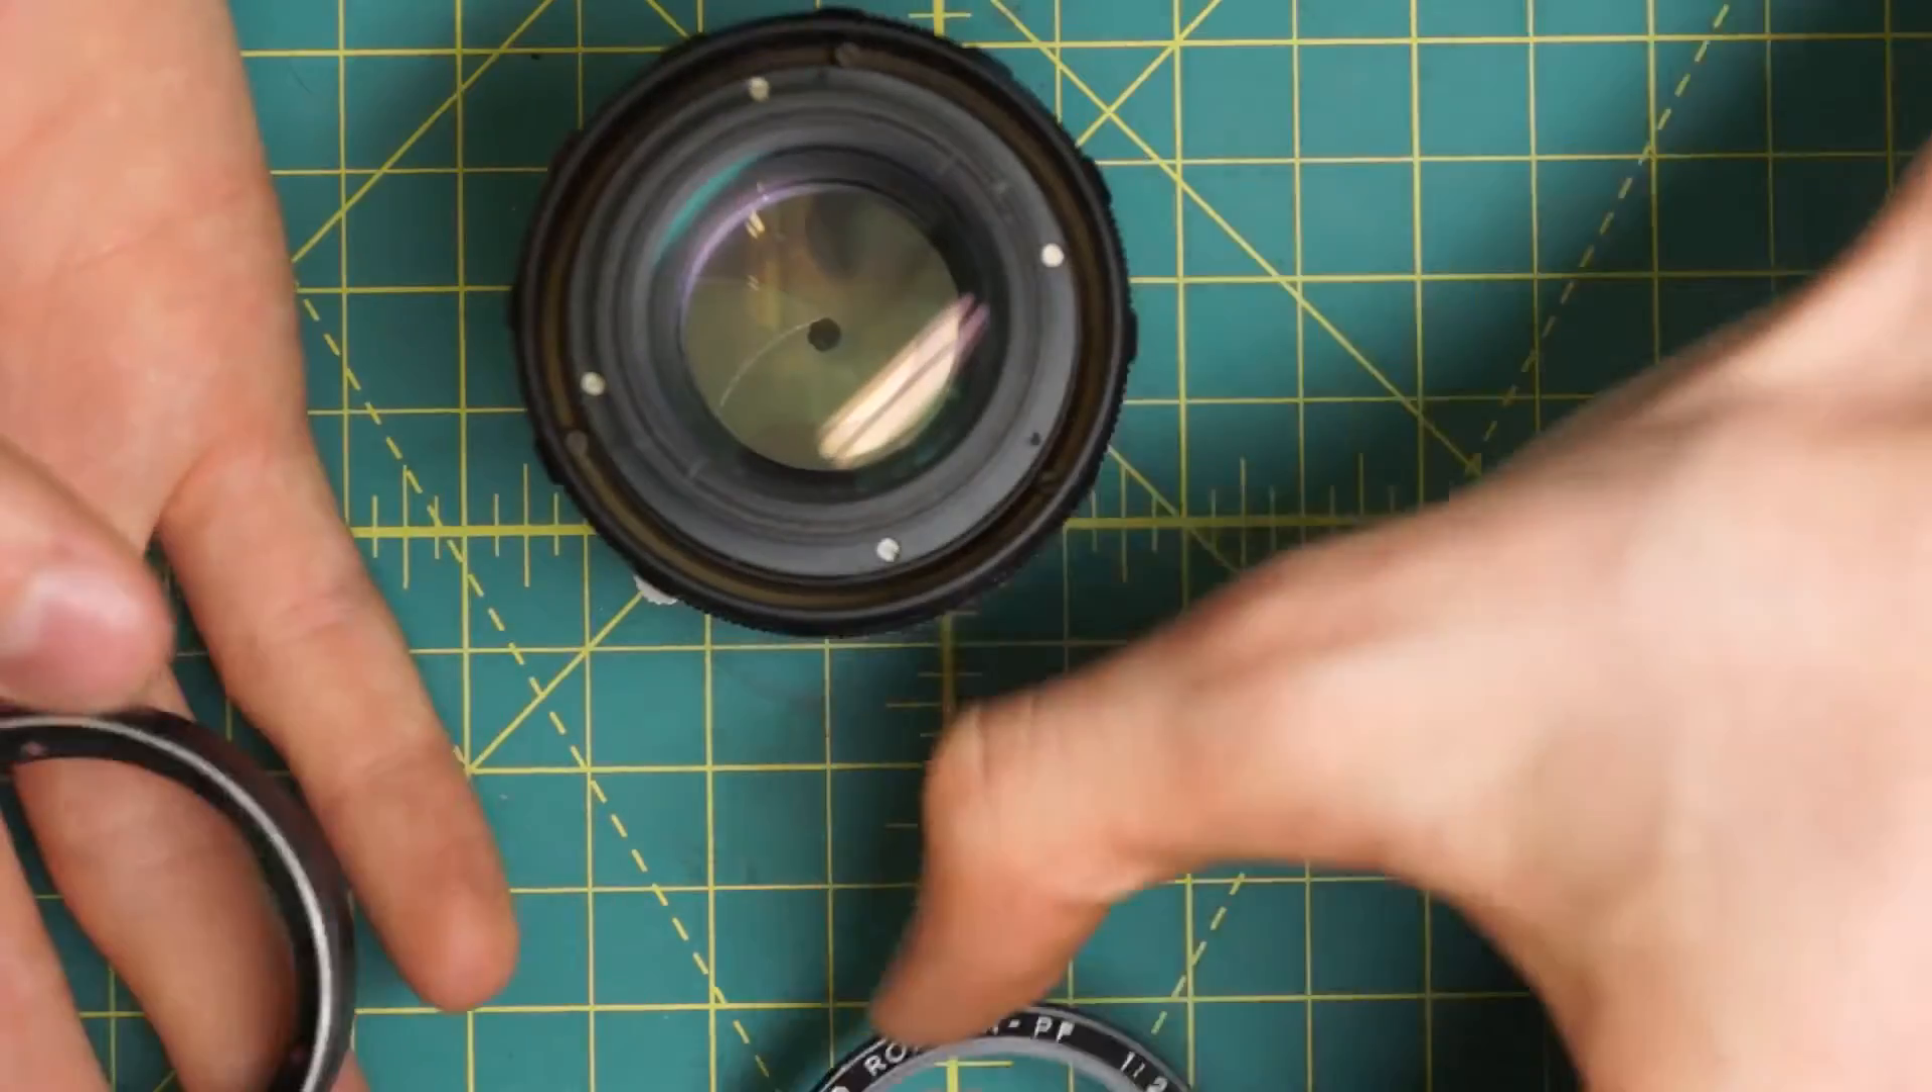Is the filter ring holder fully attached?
No.